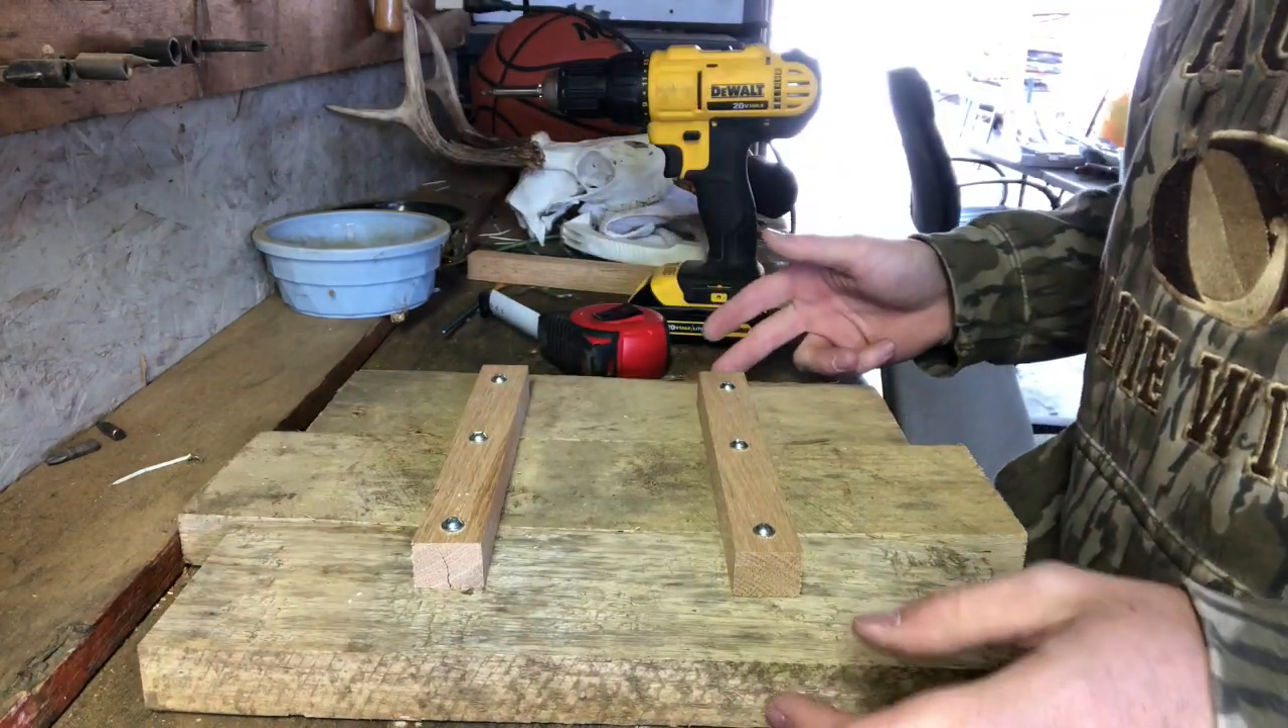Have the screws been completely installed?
Yes.